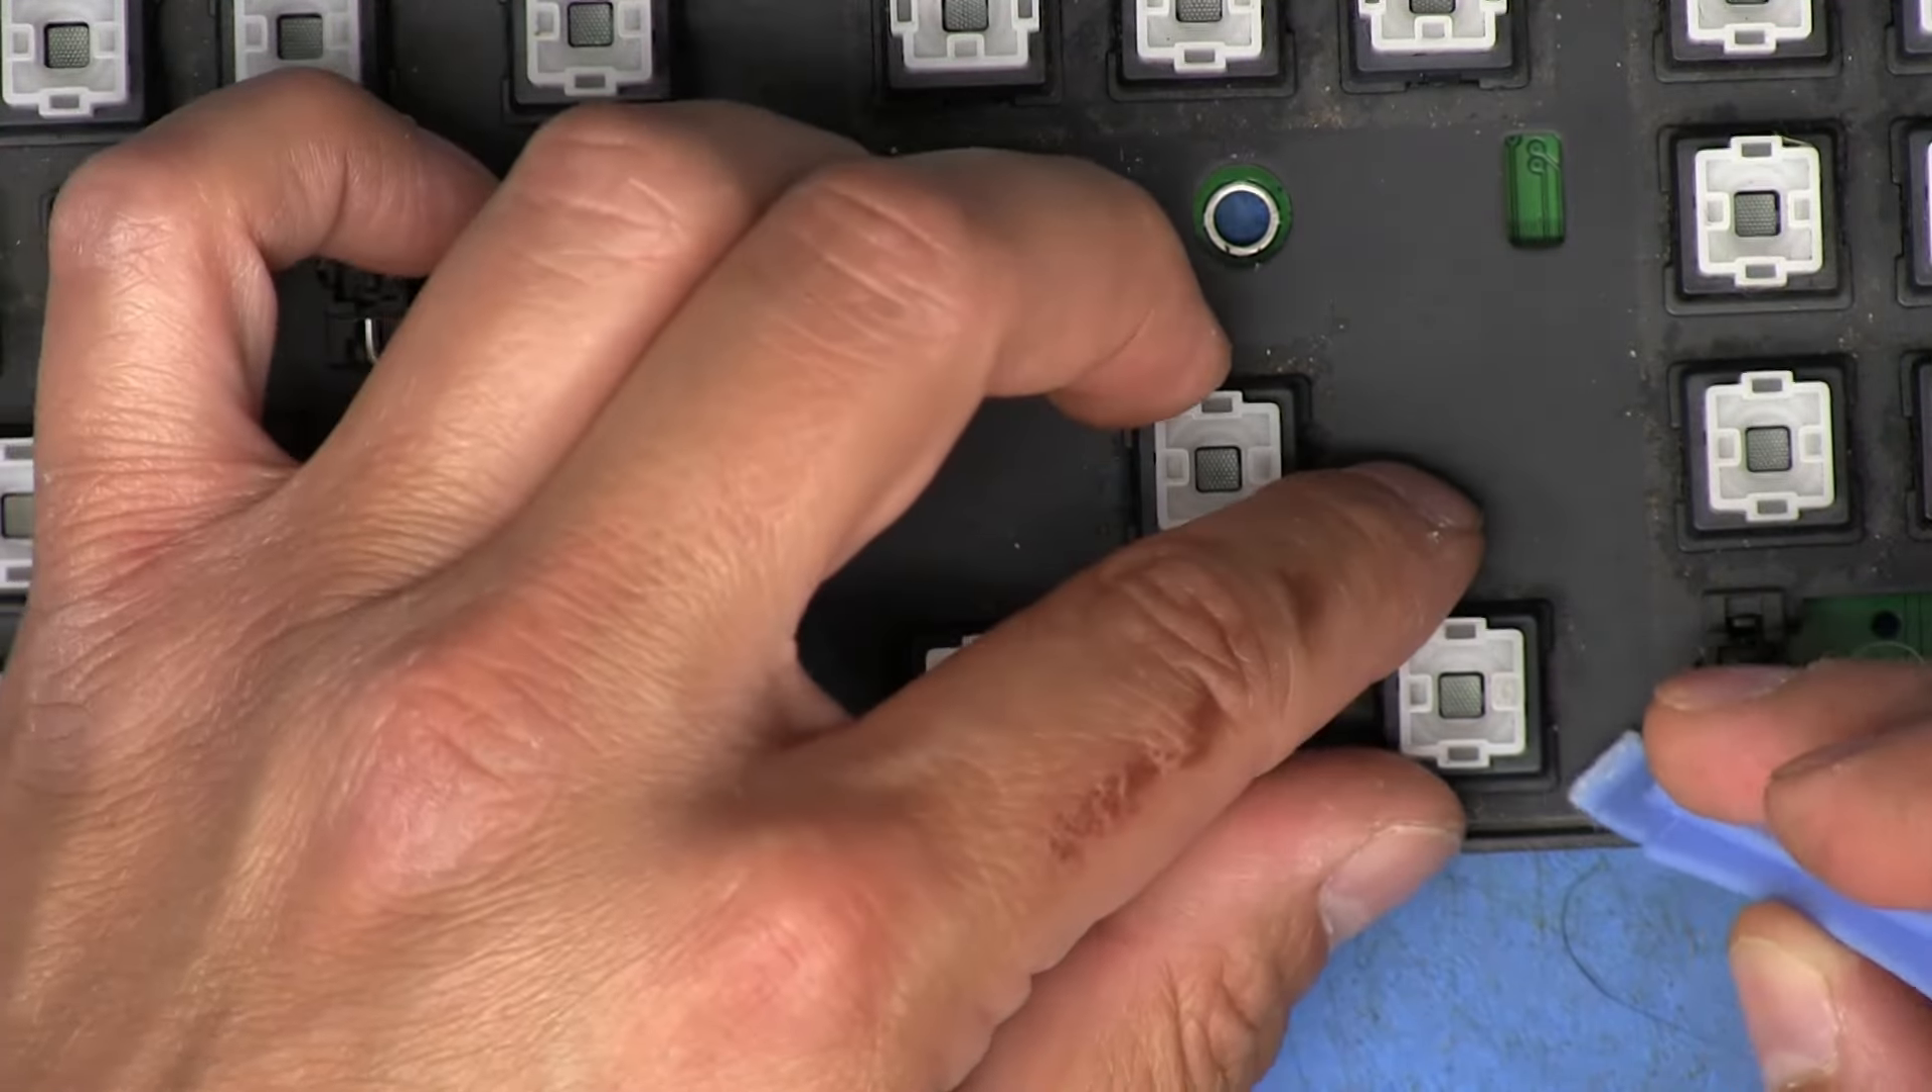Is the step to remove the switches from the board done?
No.